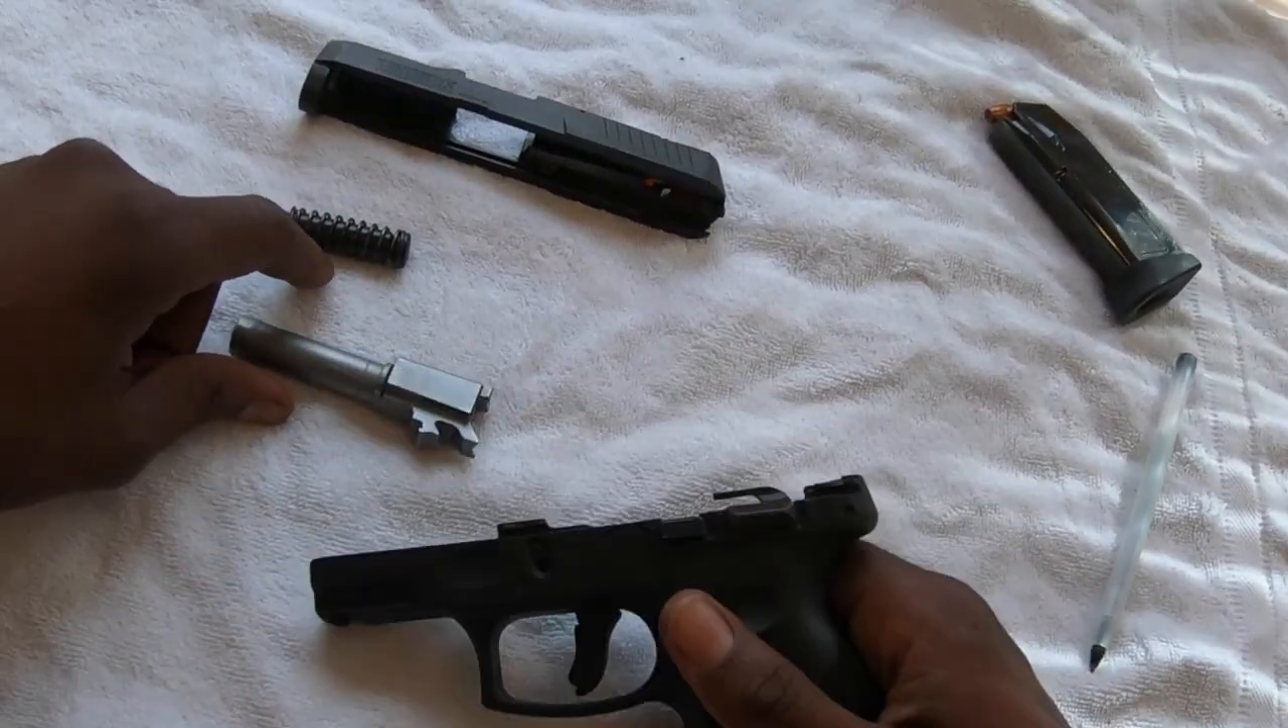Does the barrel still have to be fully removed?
No.